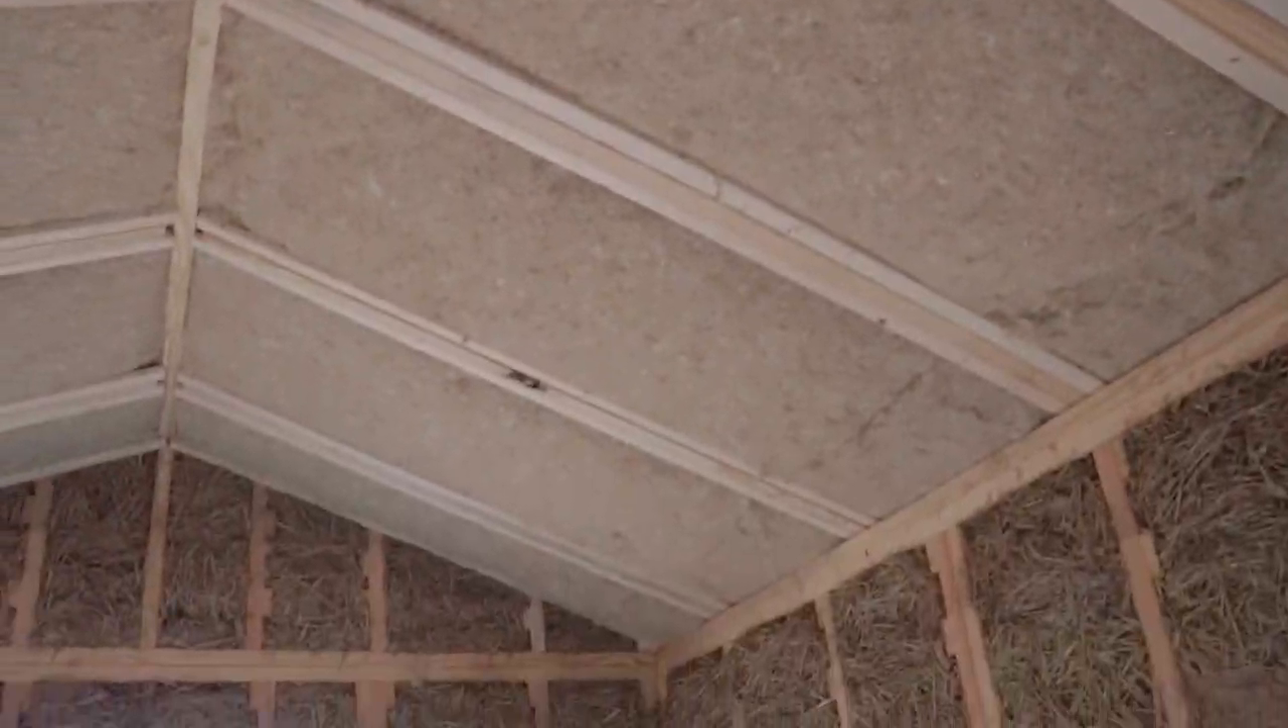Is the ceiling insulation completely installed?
Yes.